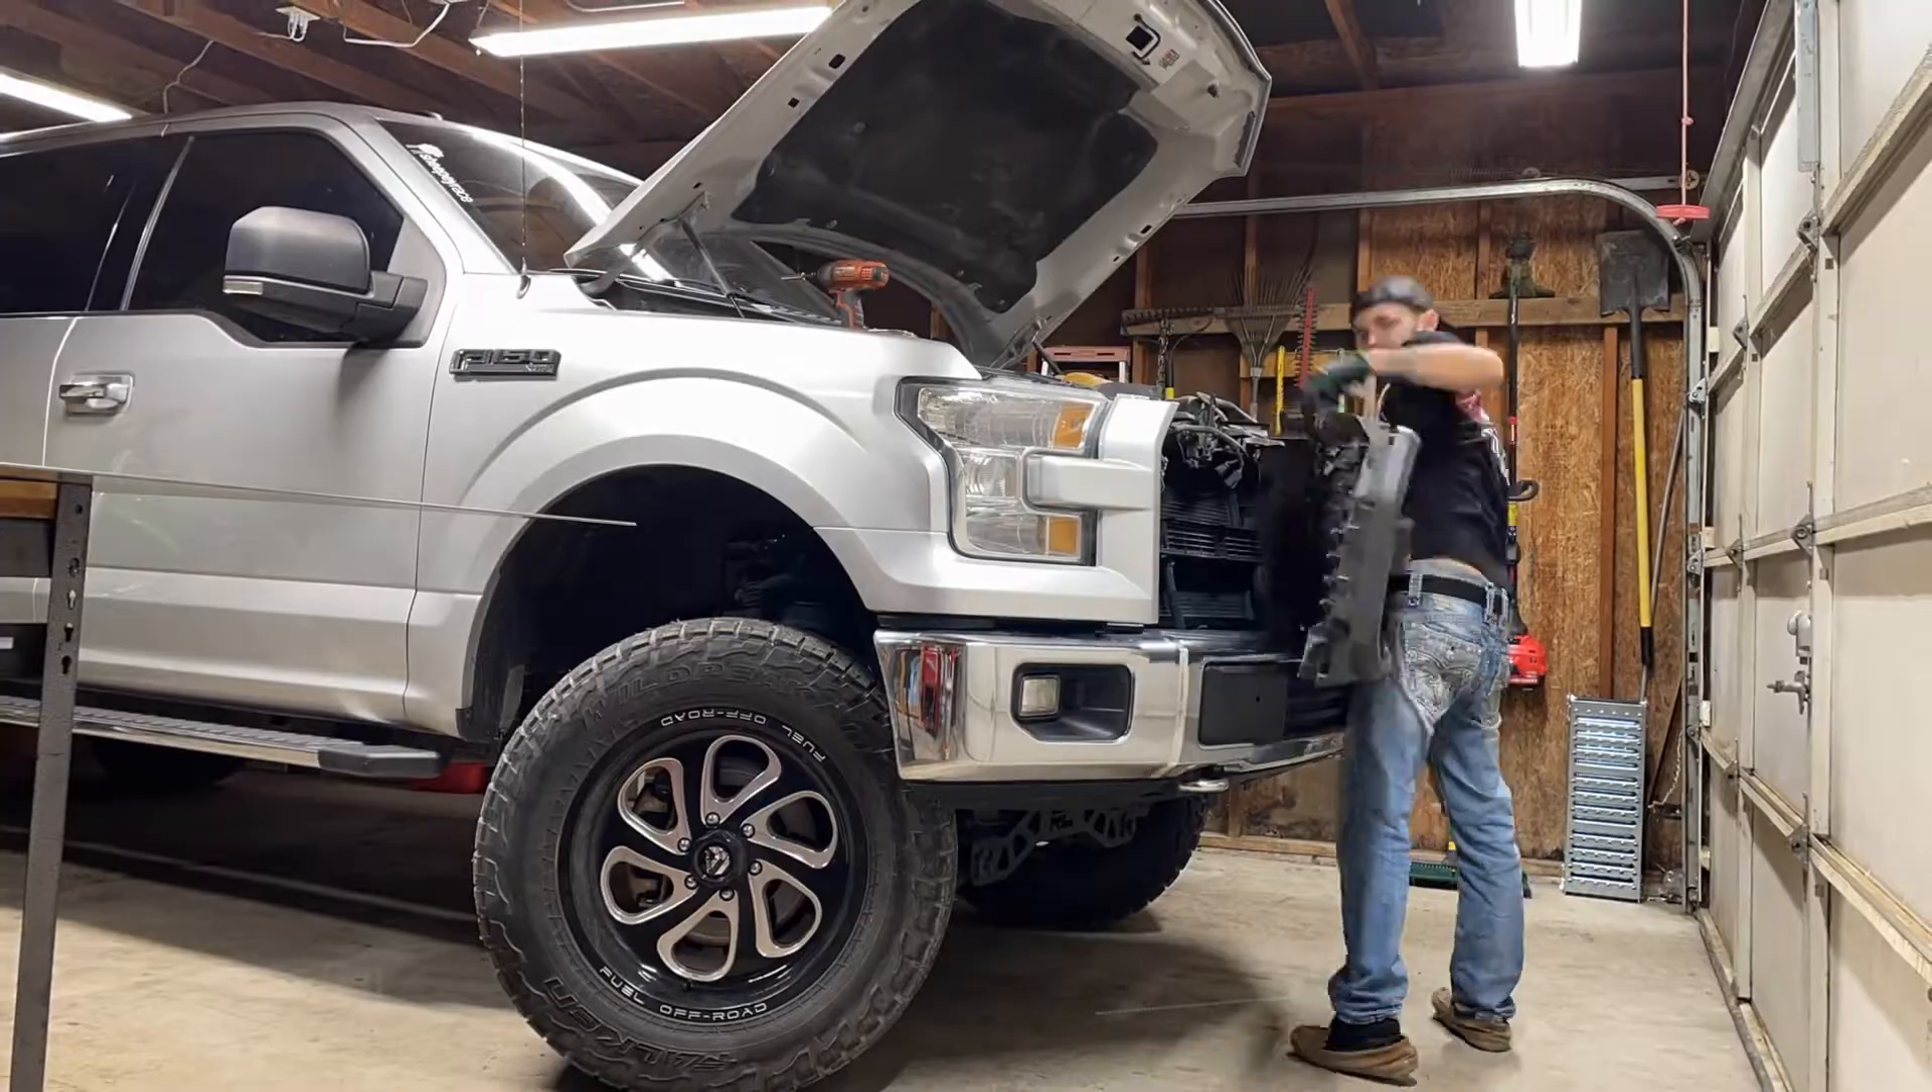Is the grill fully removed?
Yes.